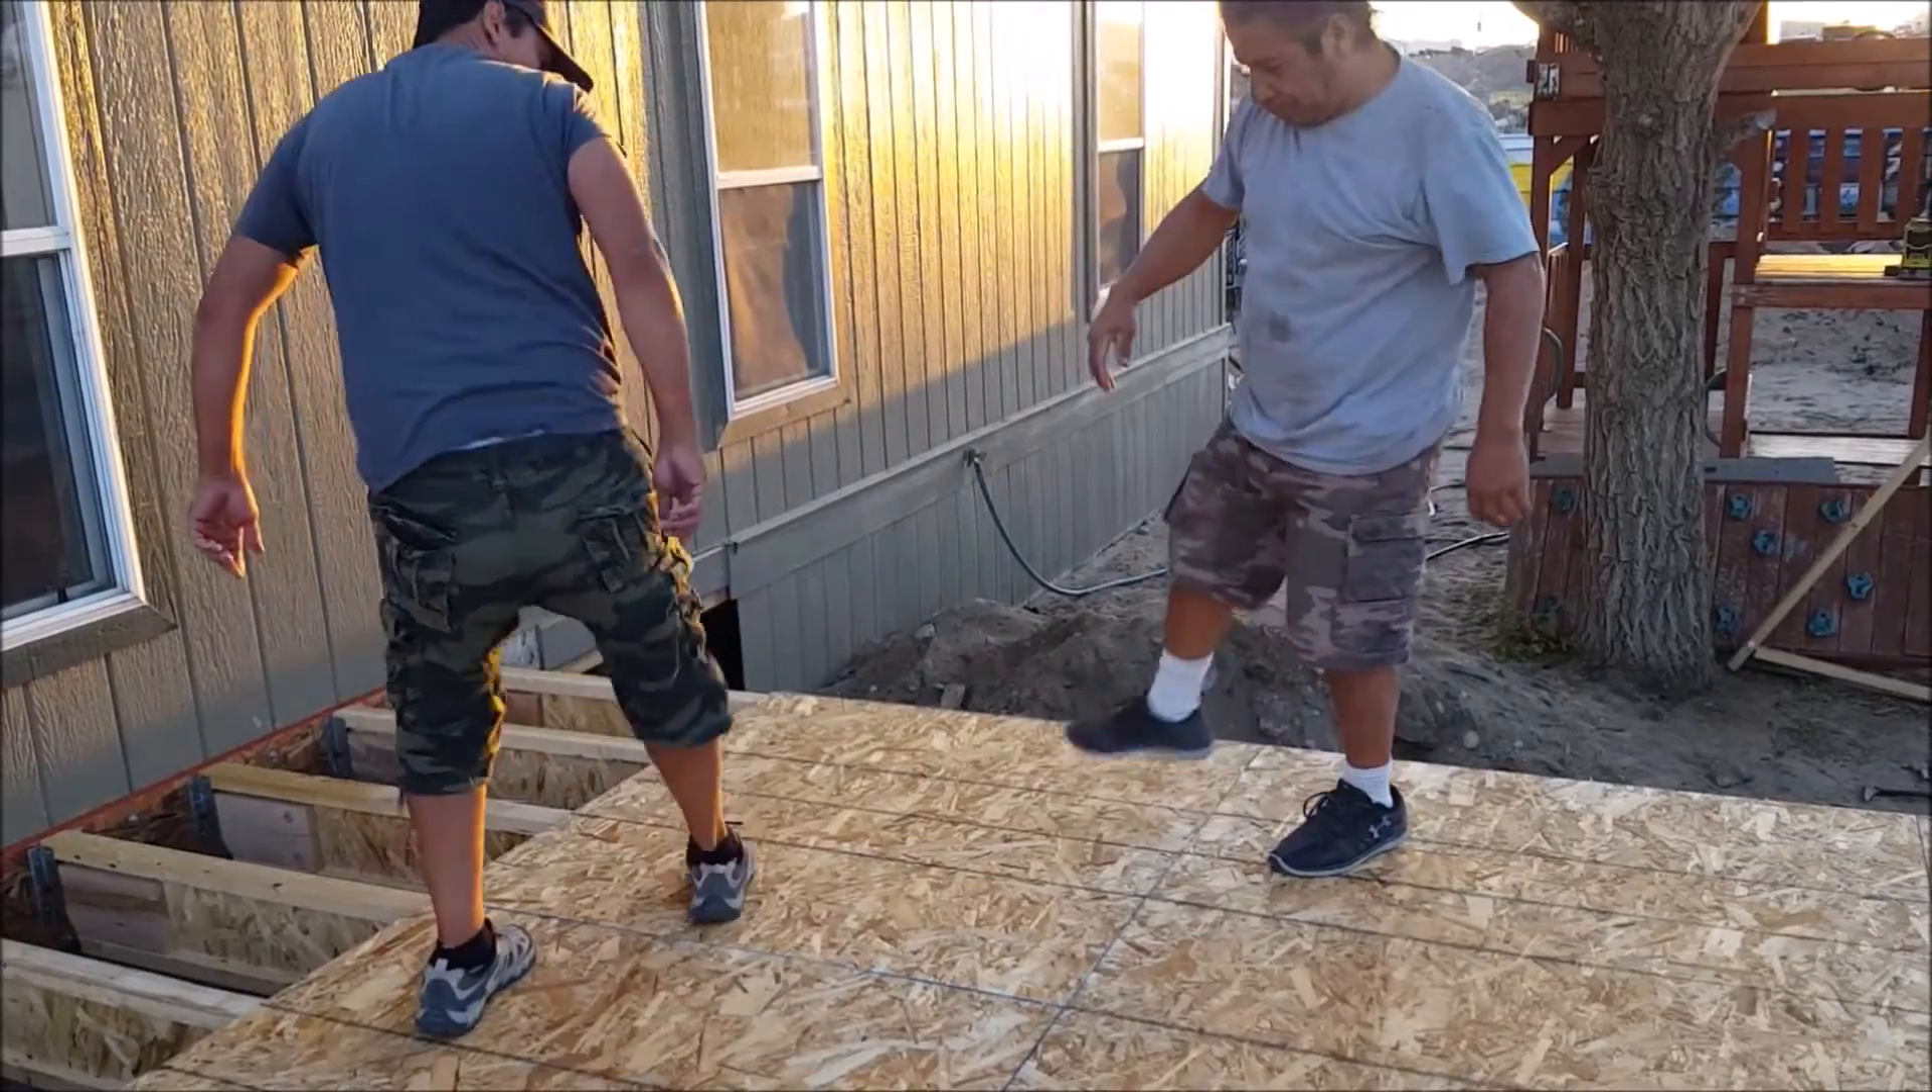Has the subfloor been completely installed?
No.